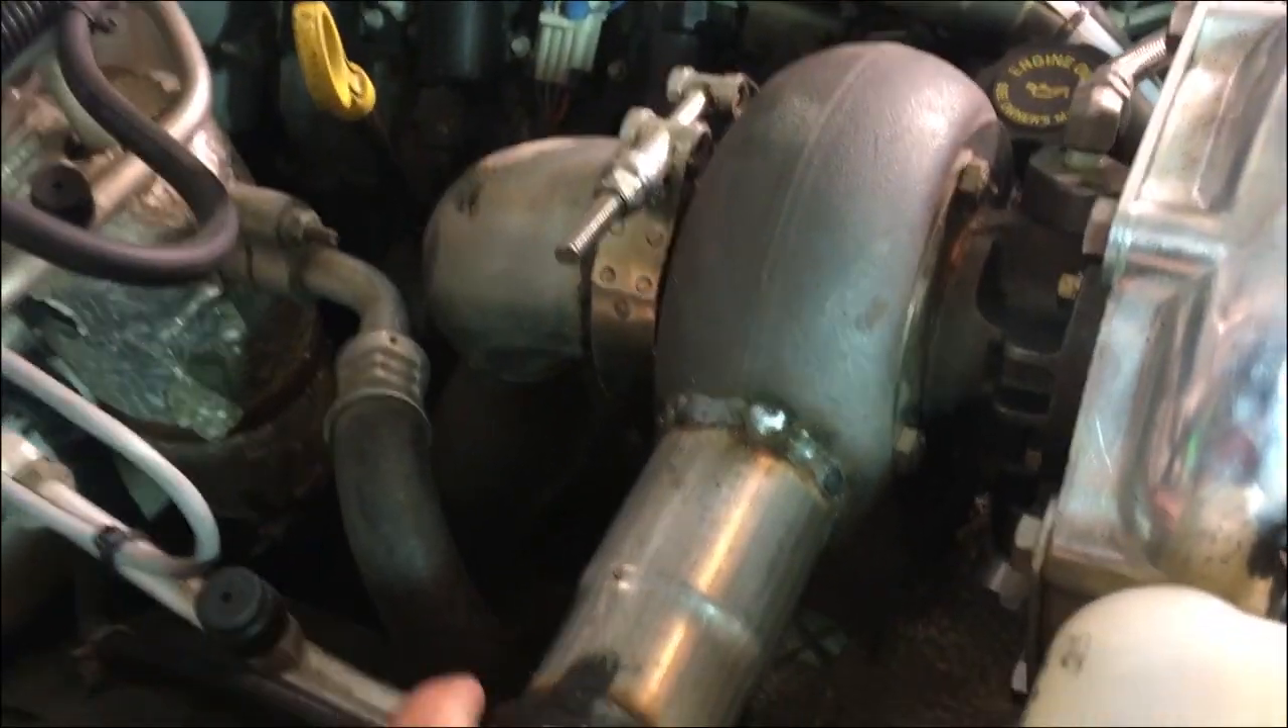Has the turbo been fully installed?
Yes.